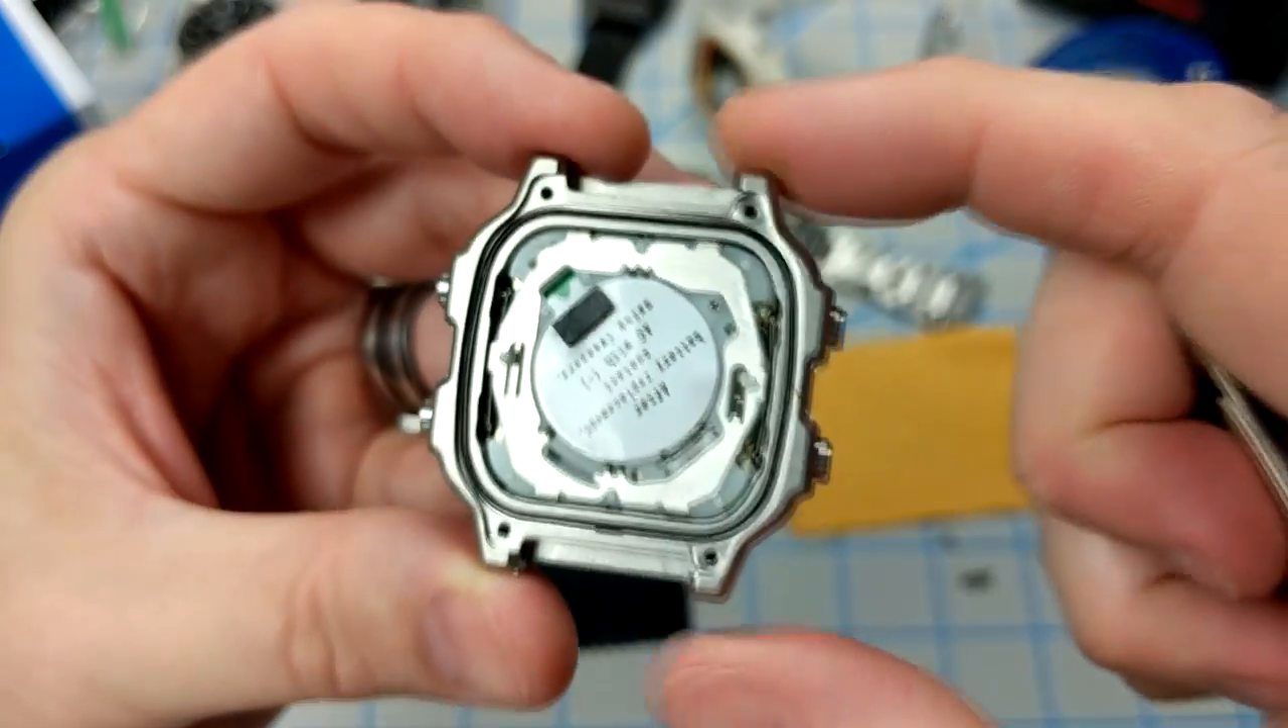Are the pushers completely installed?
Yes.